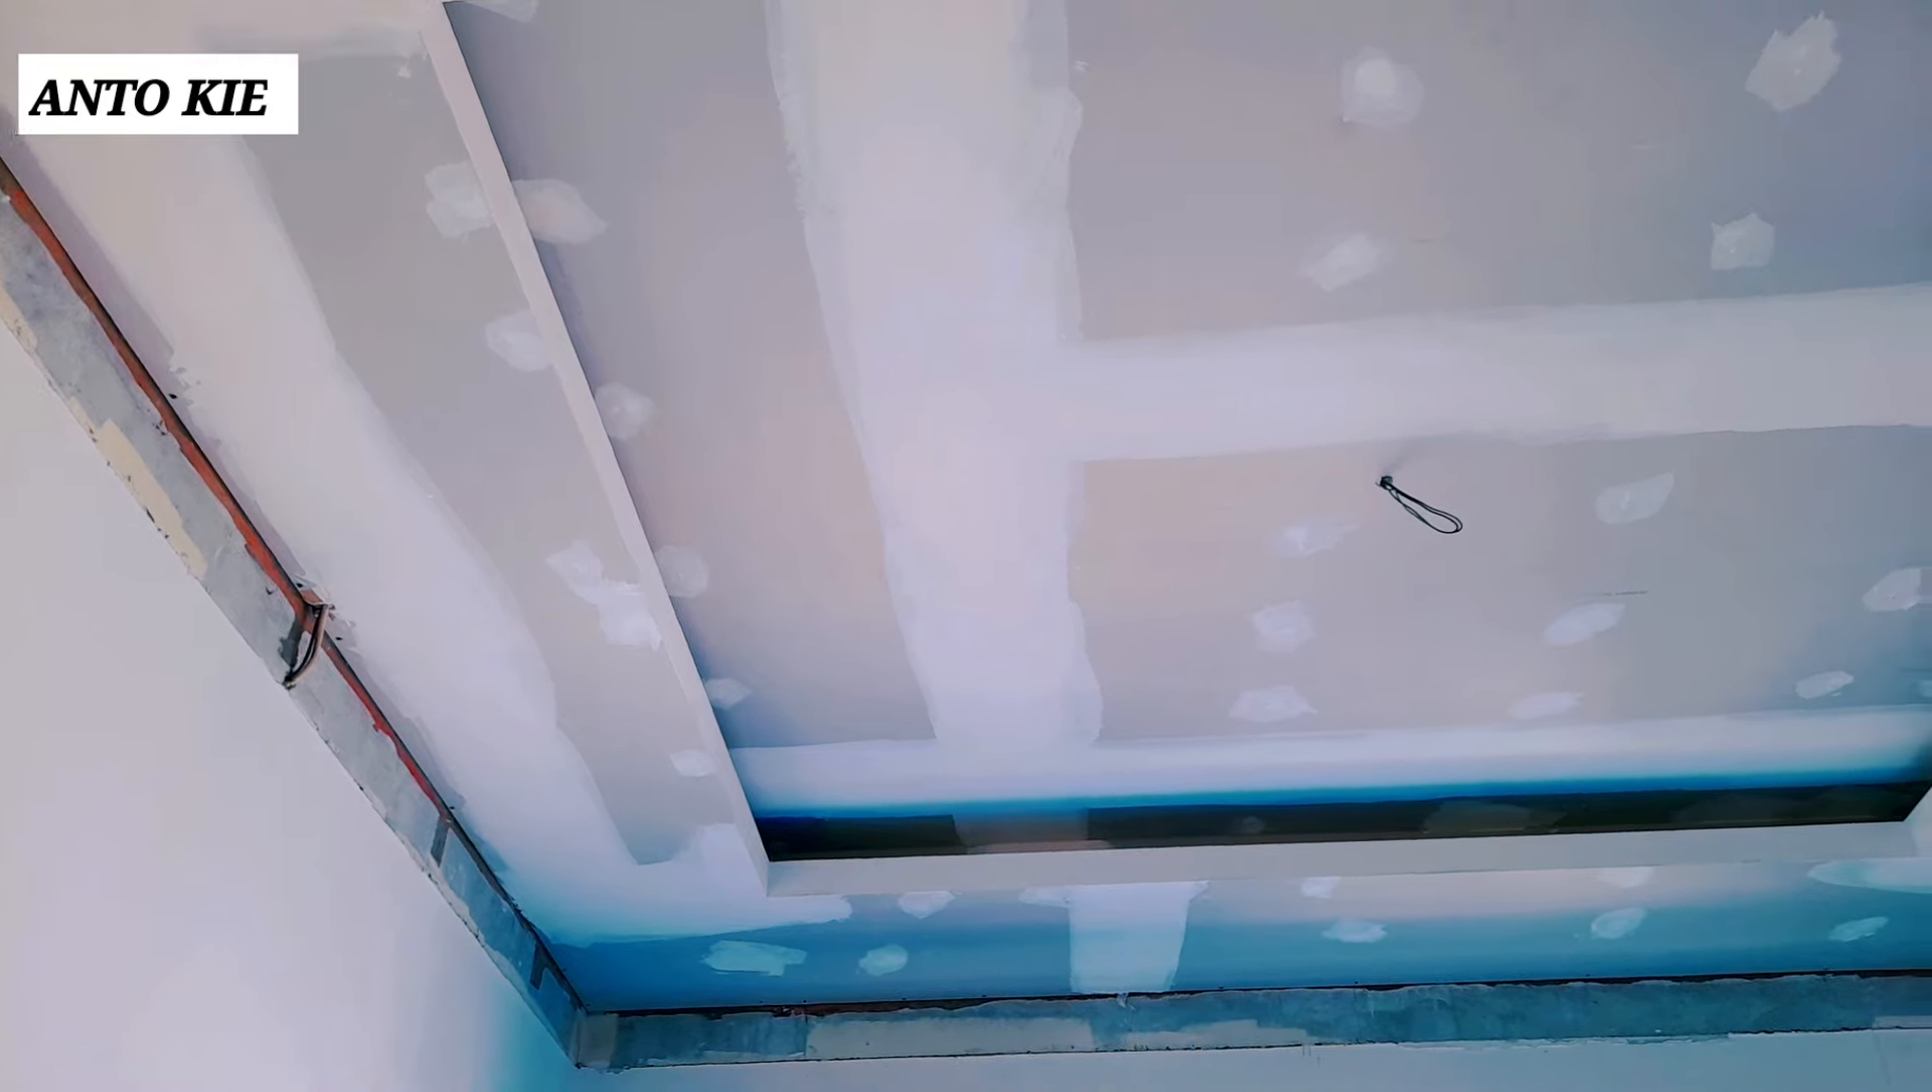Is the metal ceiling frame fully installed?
Yes.